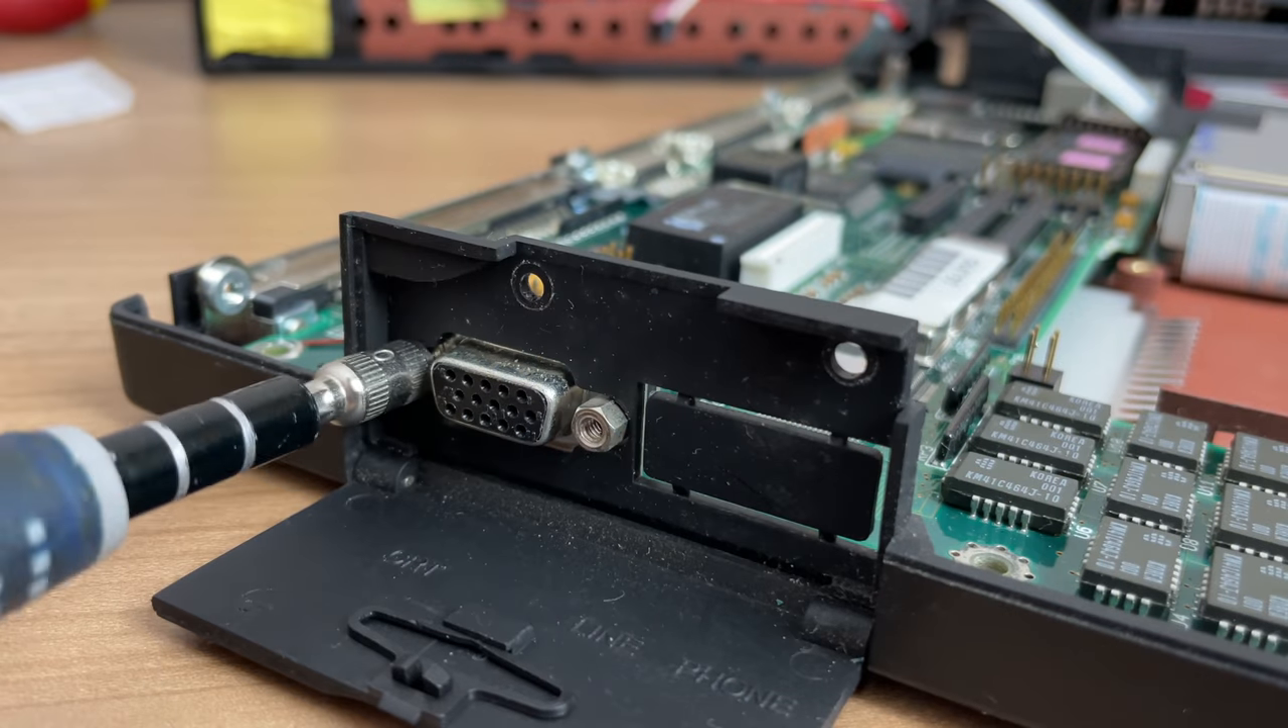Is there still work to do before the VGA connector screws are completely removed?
Yes.